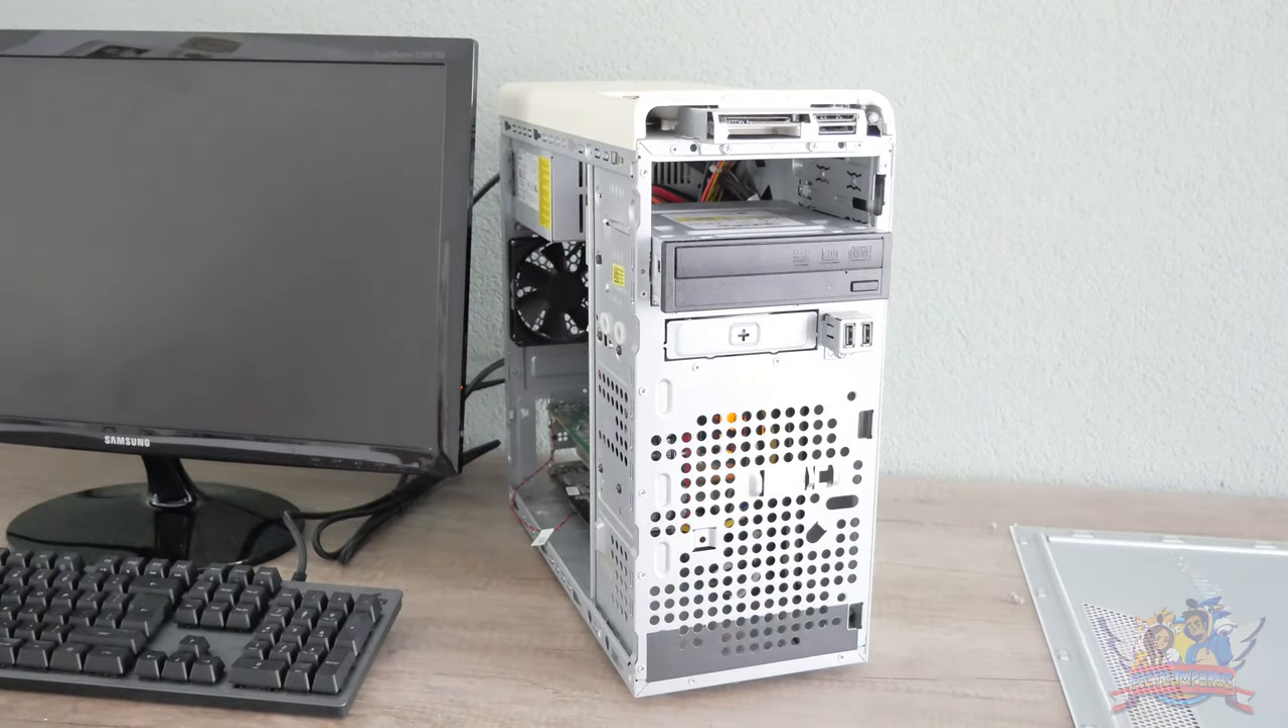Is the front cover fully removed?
Yes.